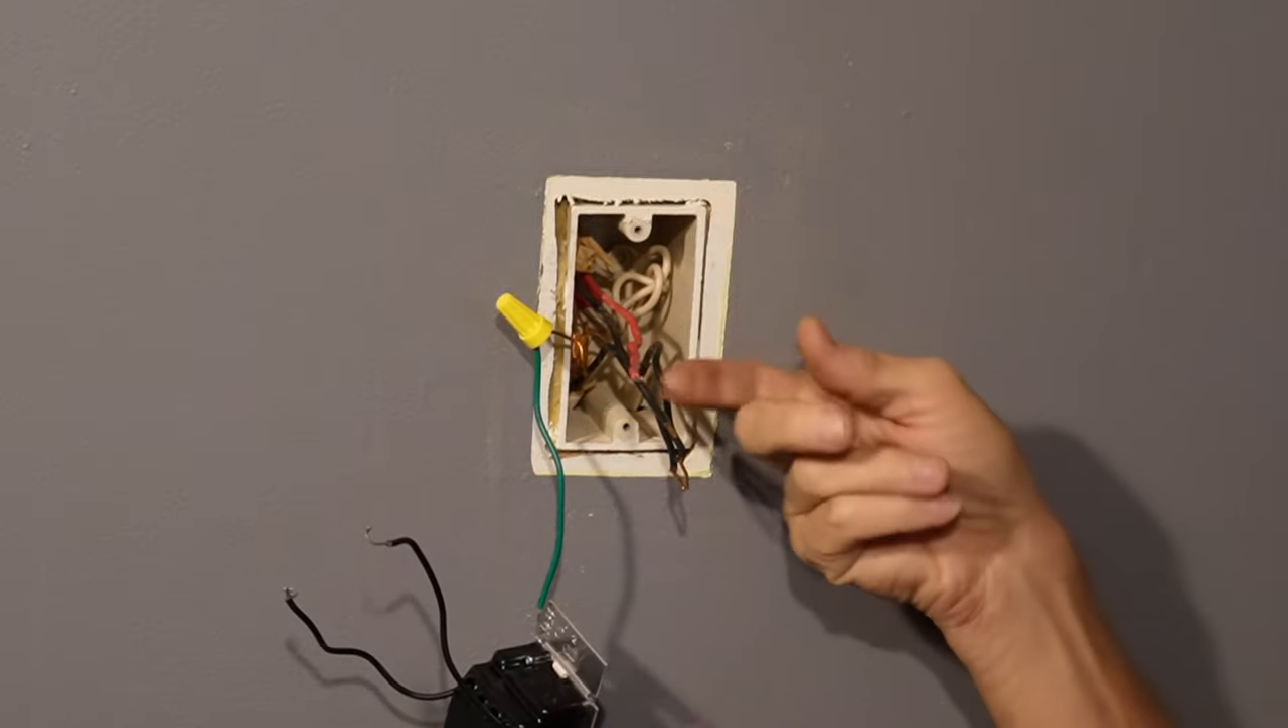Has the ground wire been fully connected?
Yes.